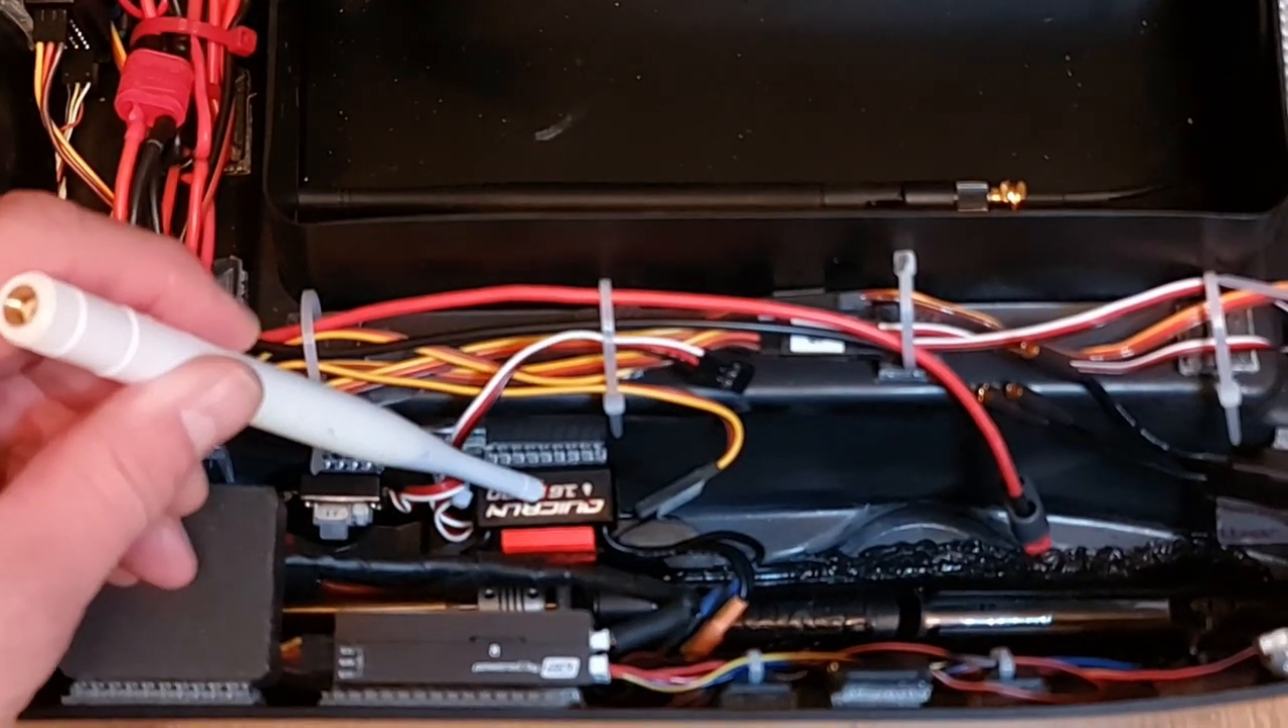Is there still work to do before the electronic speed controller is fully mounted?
No.